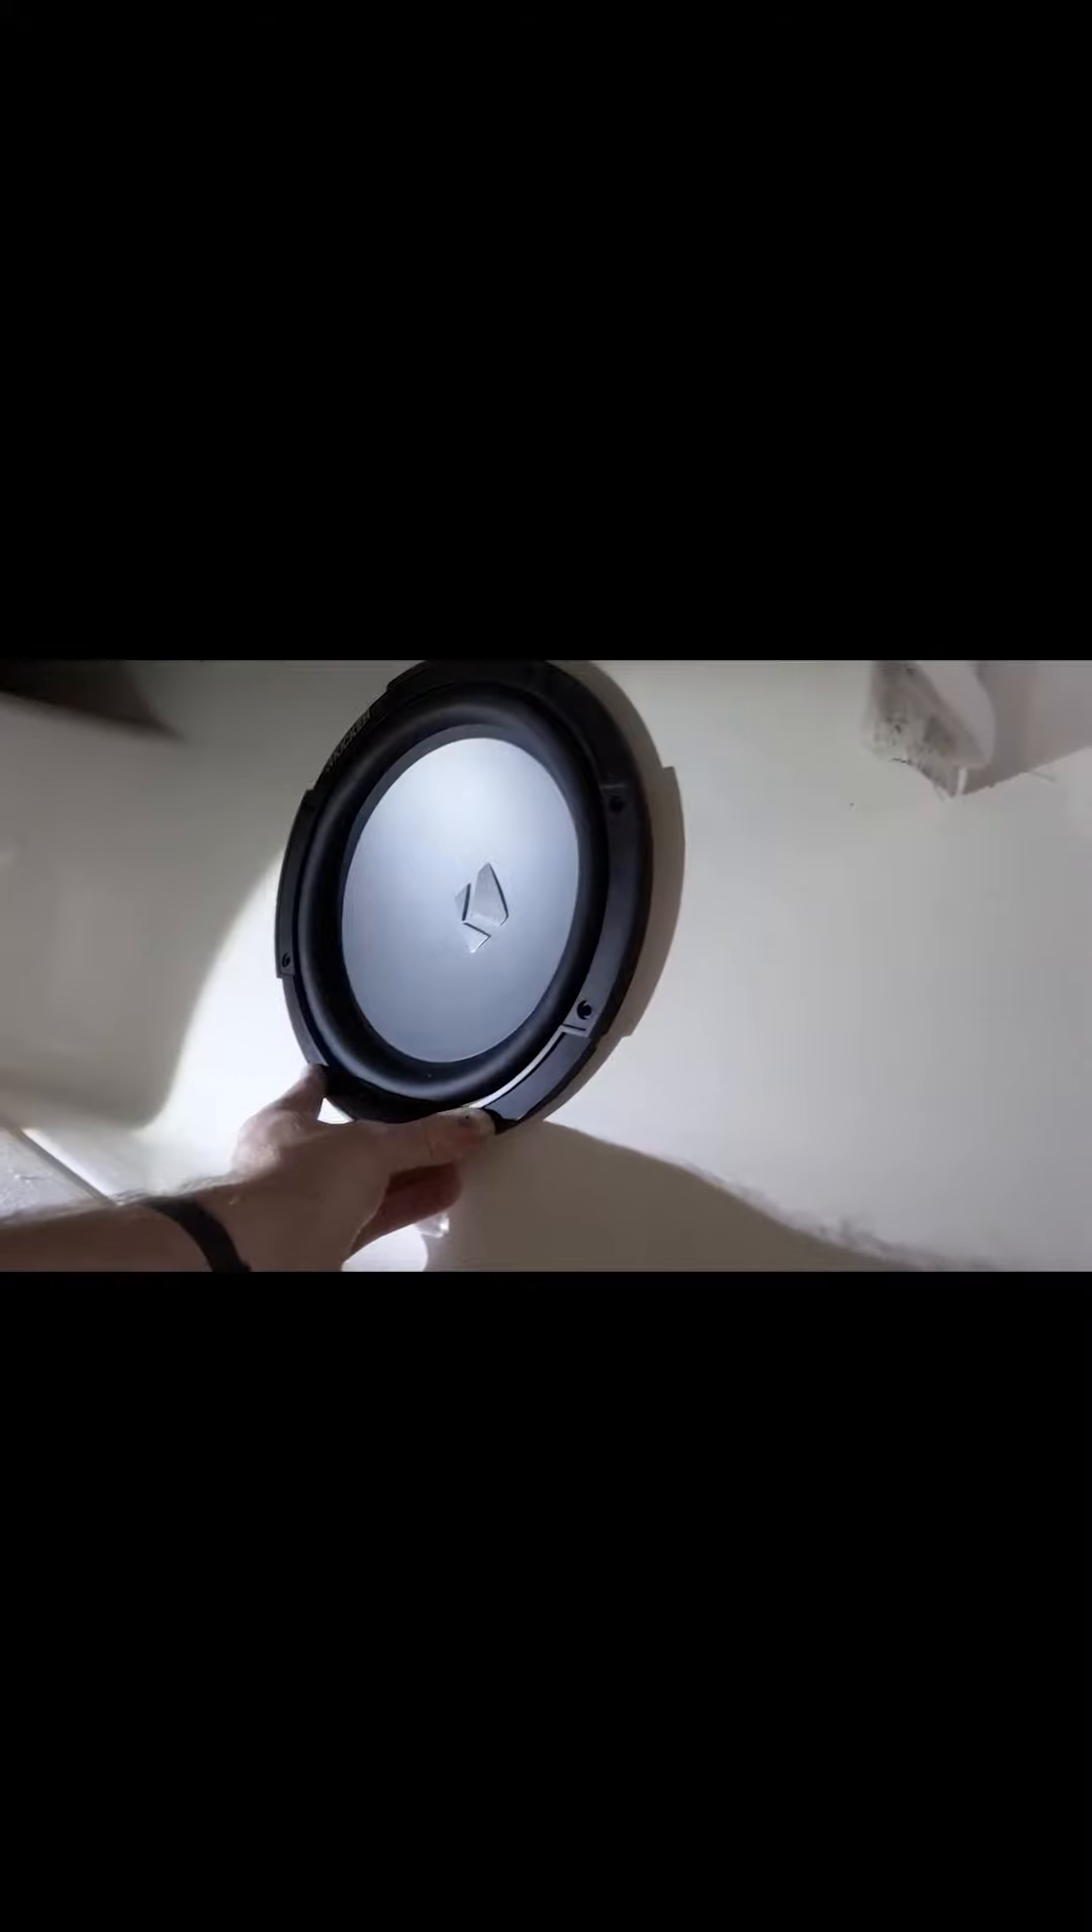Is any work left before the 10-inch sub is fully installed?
Yes.